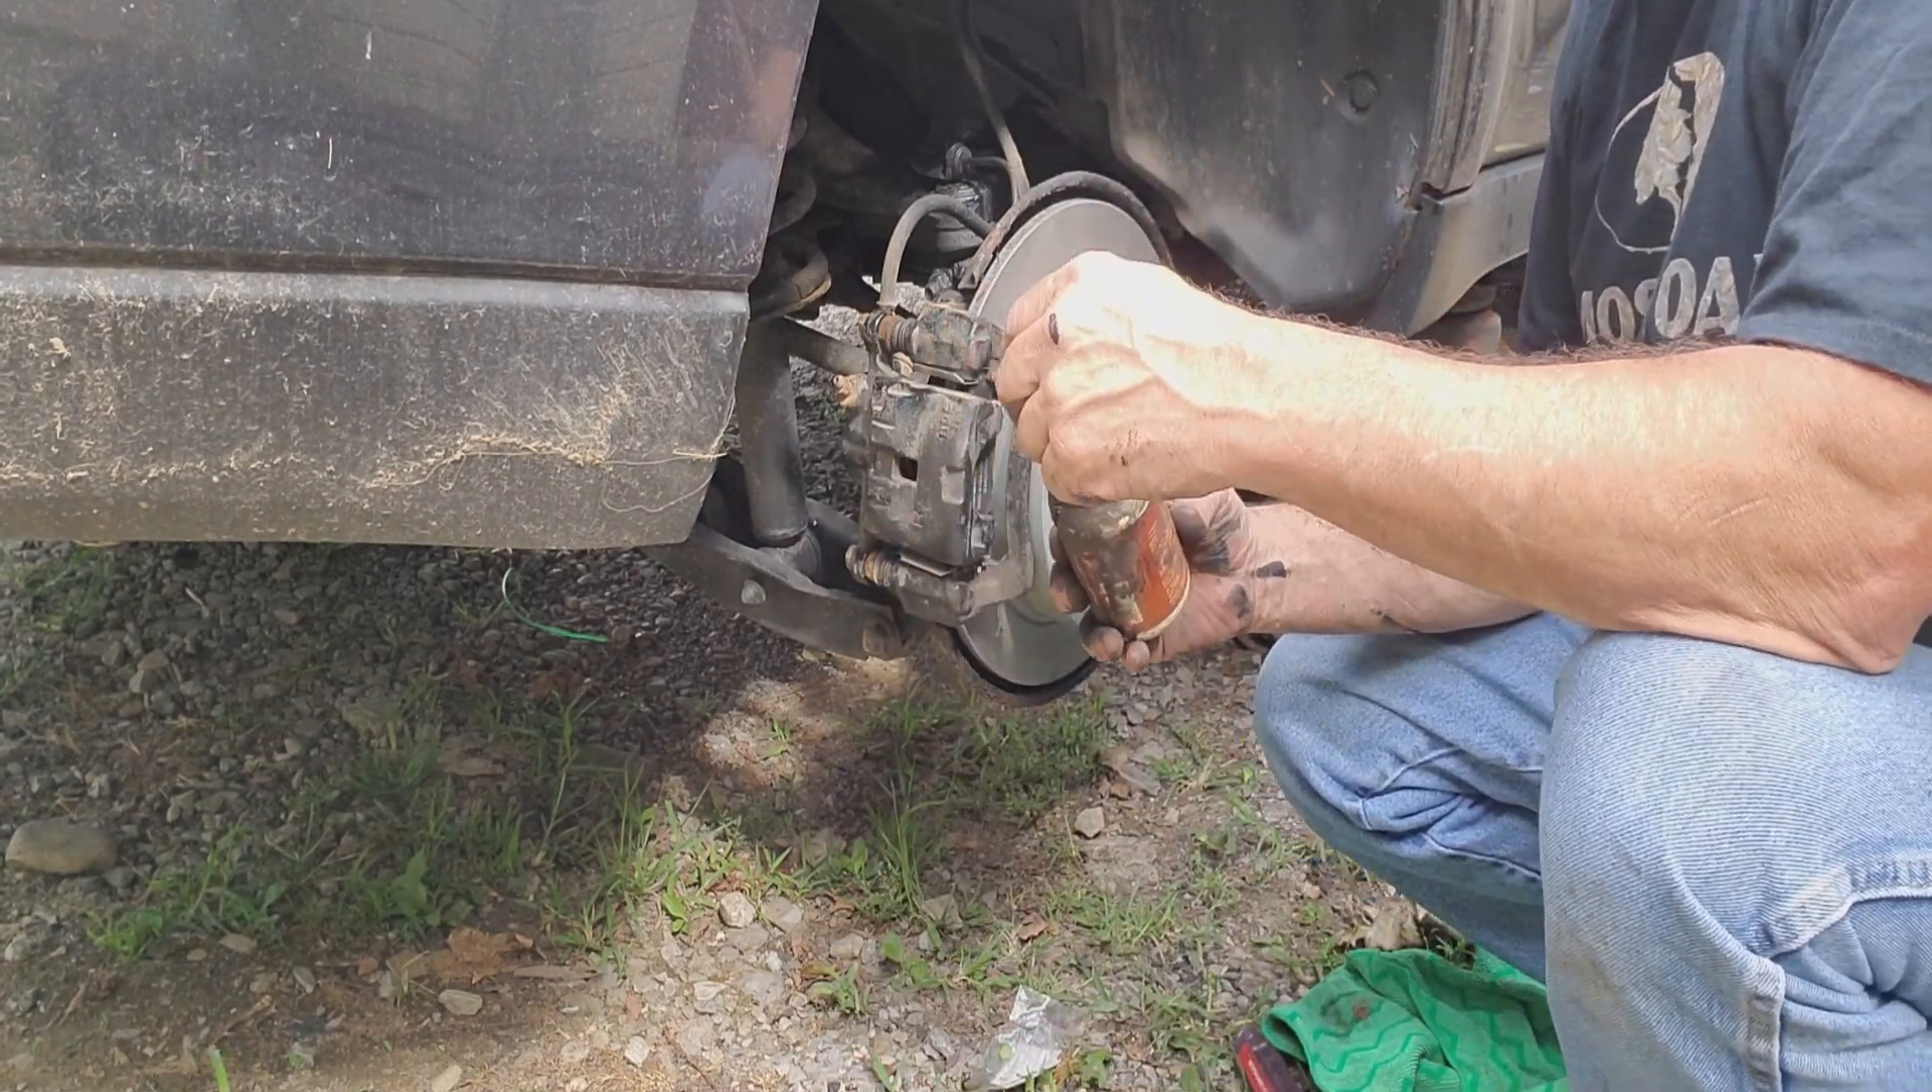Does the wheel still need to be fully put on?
Yes.